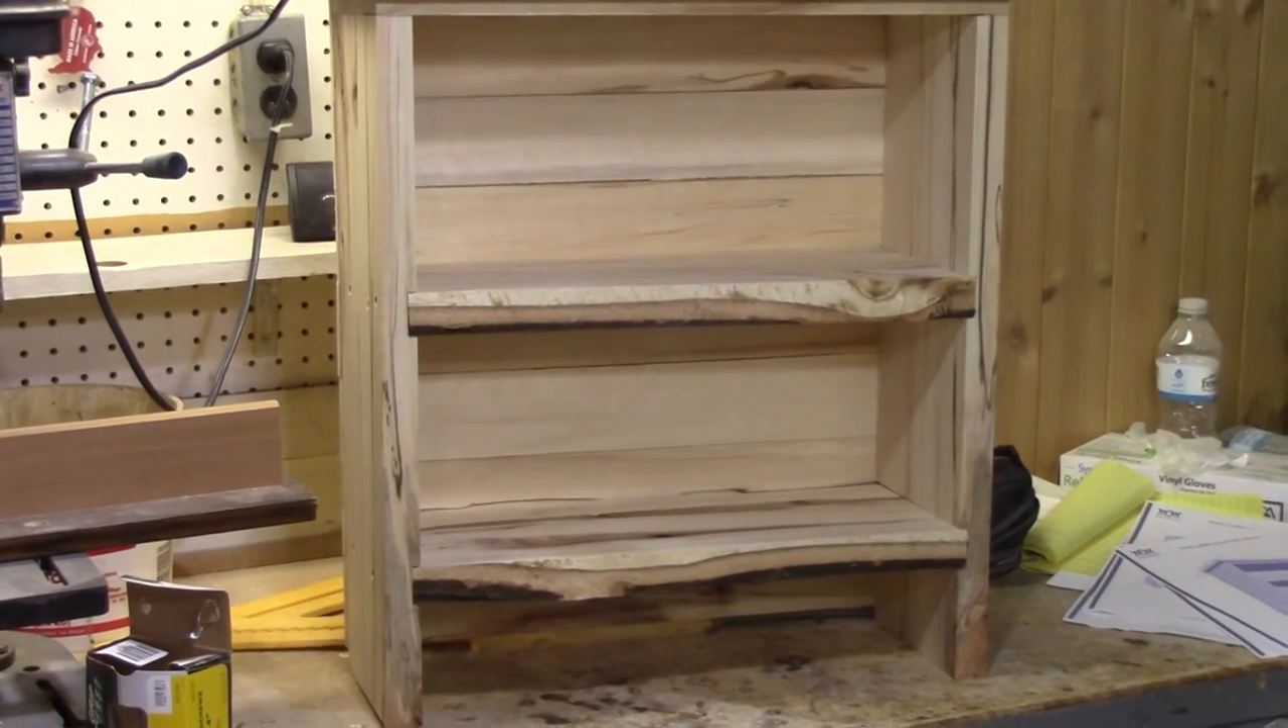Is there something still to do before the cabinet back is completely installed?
No.